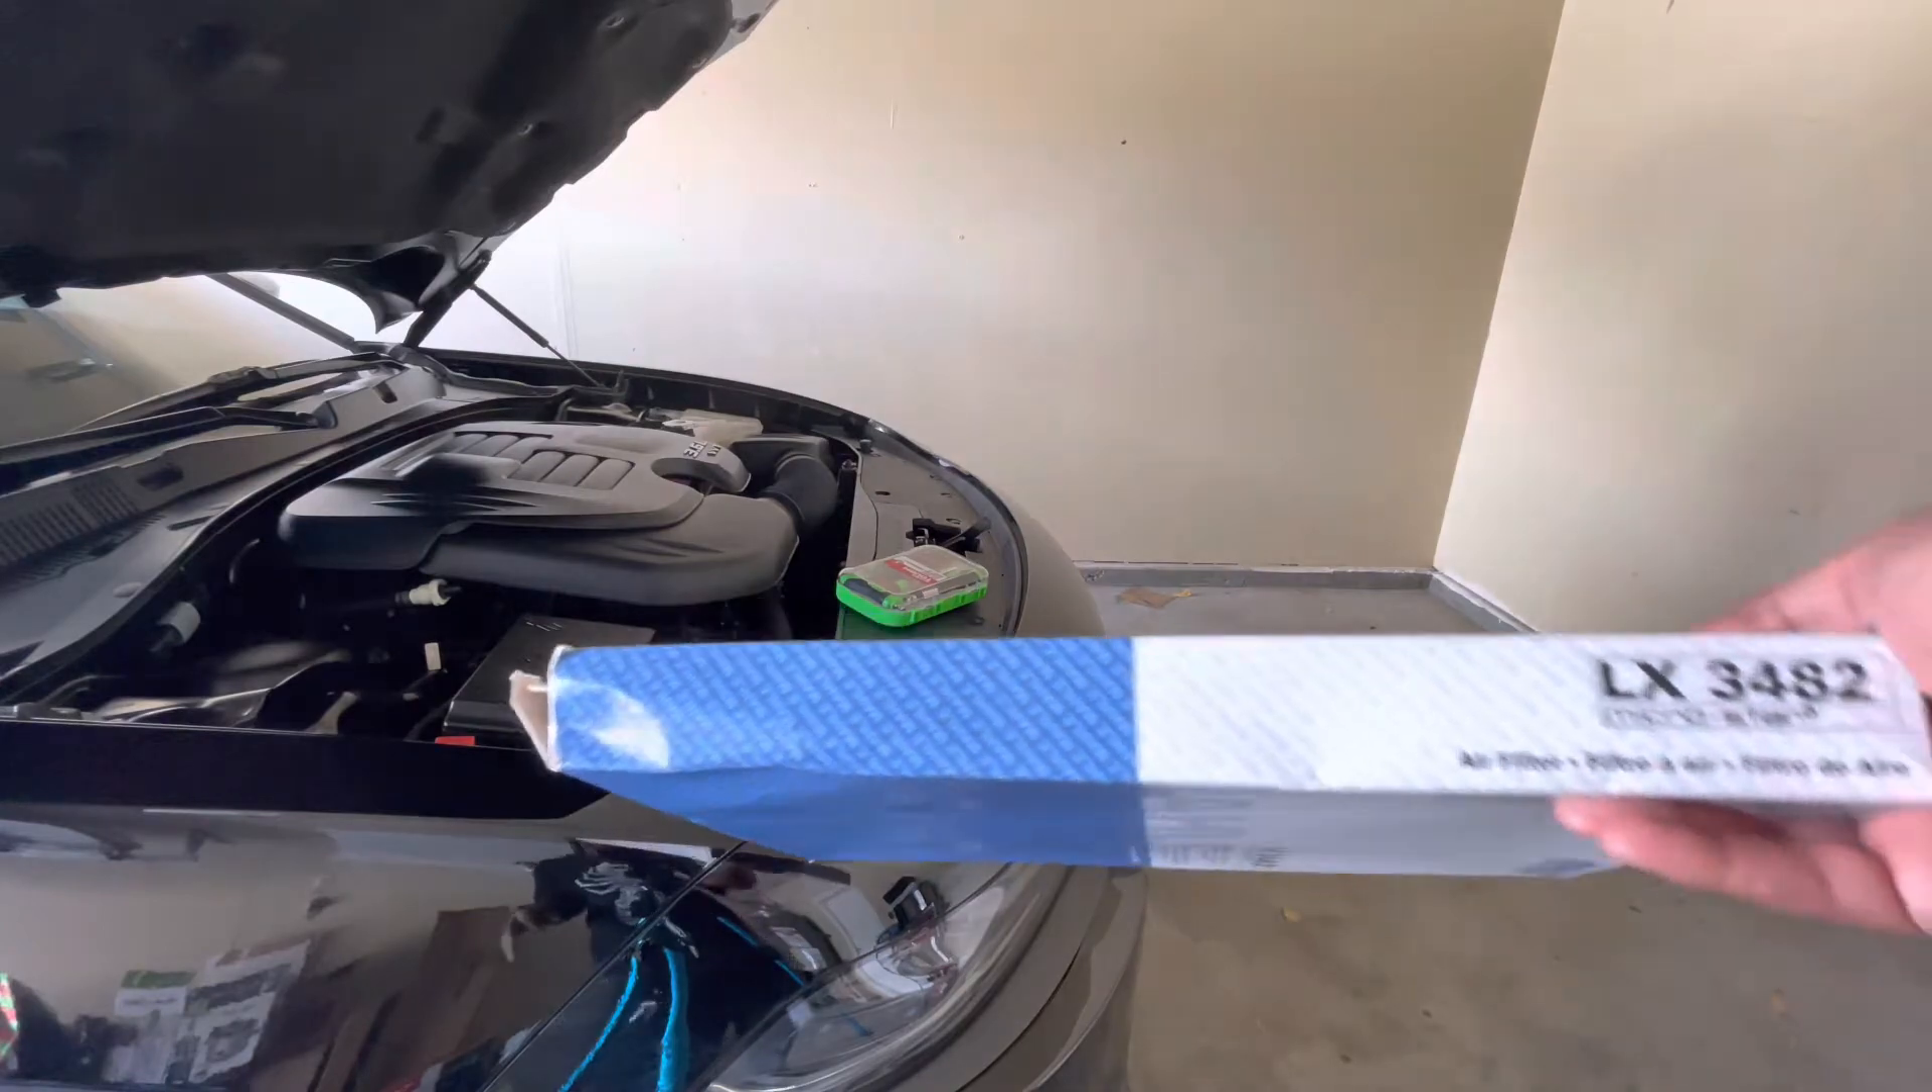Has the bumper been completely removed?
No.